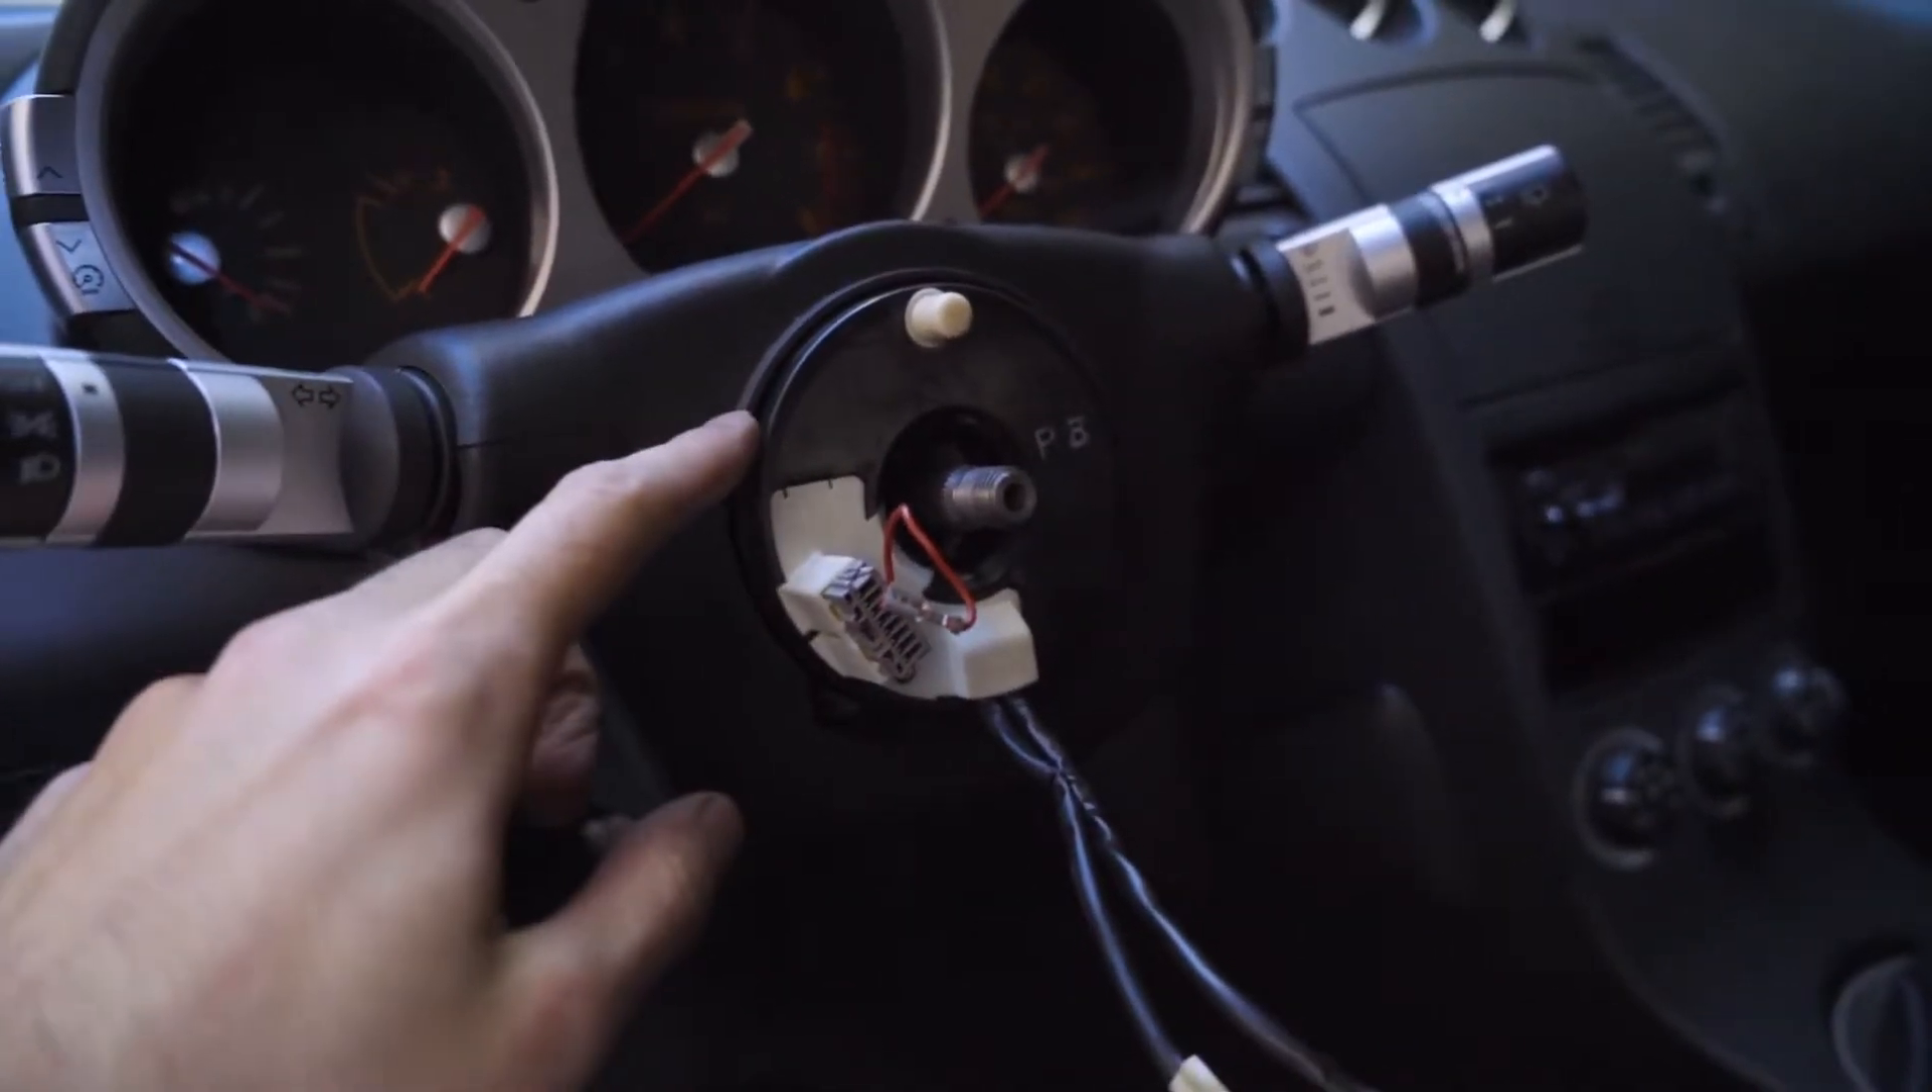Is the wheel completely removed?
Yes.